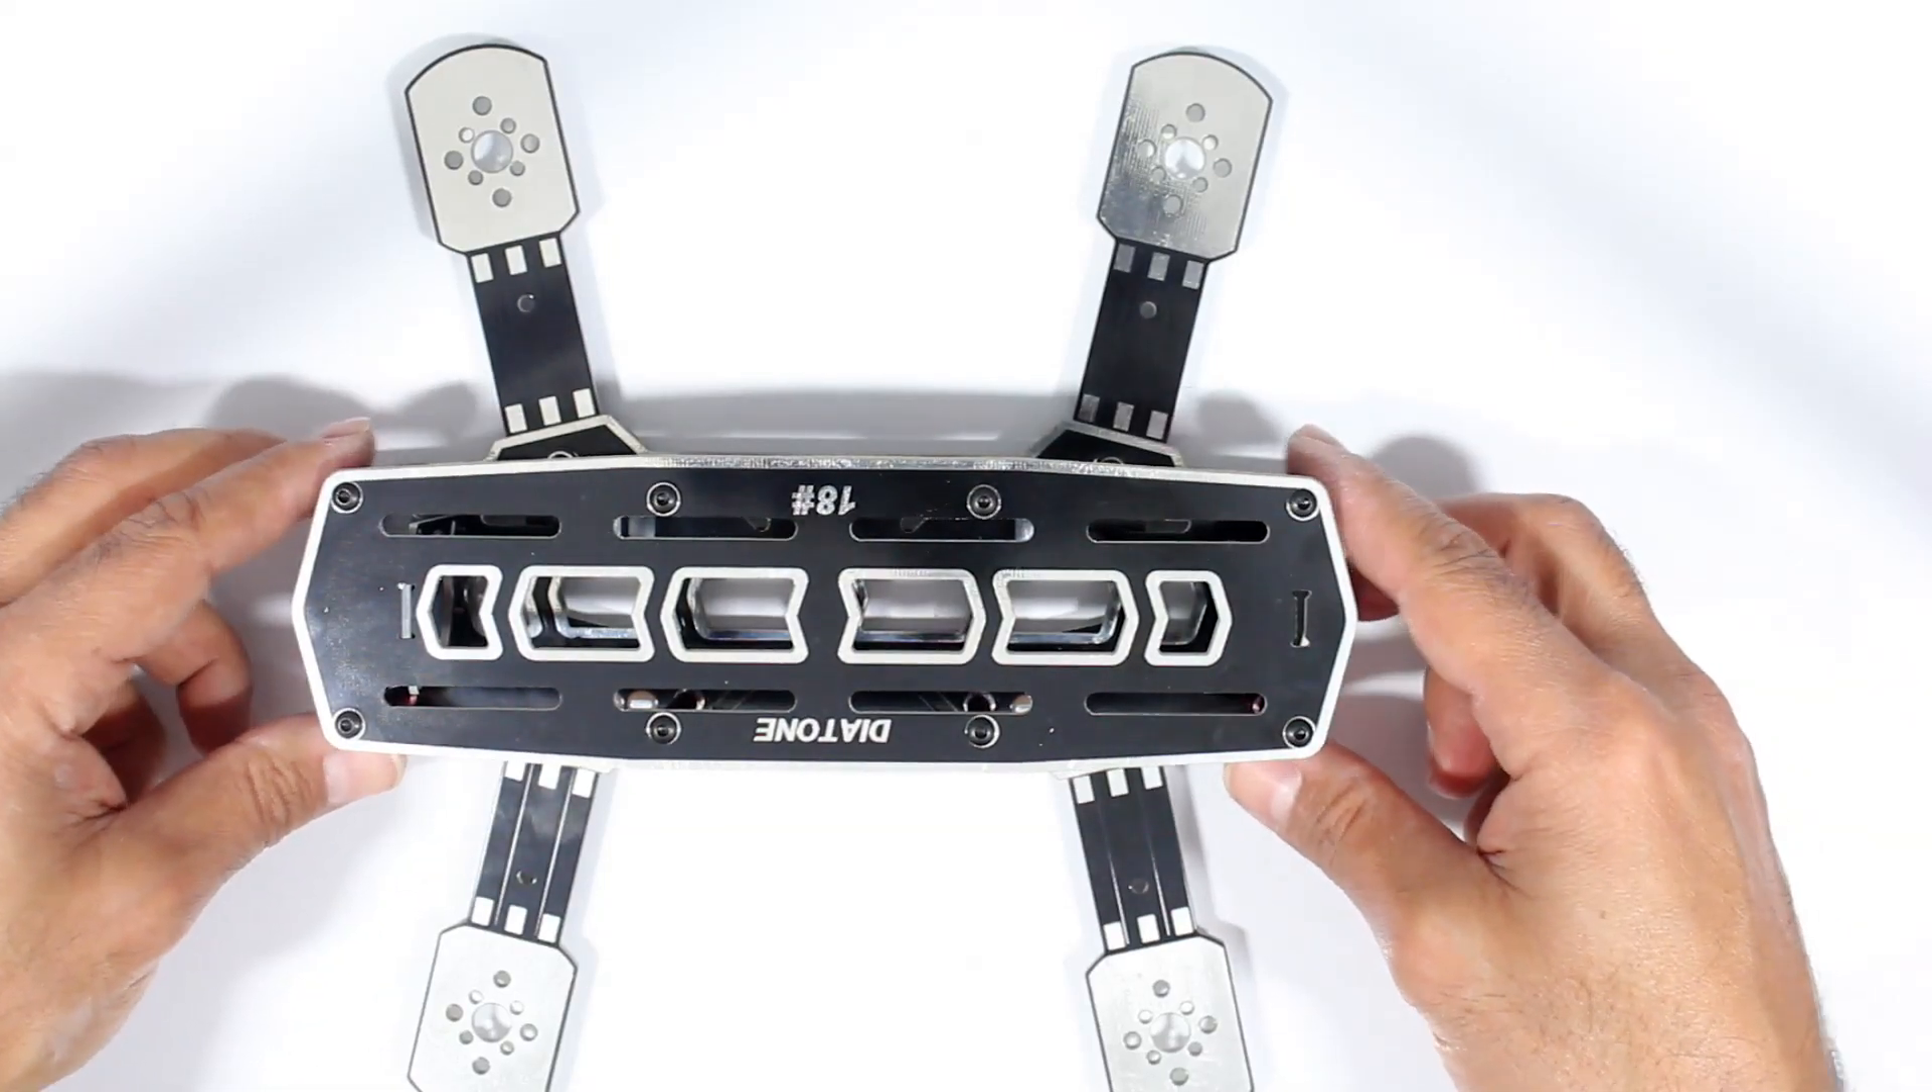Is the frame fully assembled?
Yes.